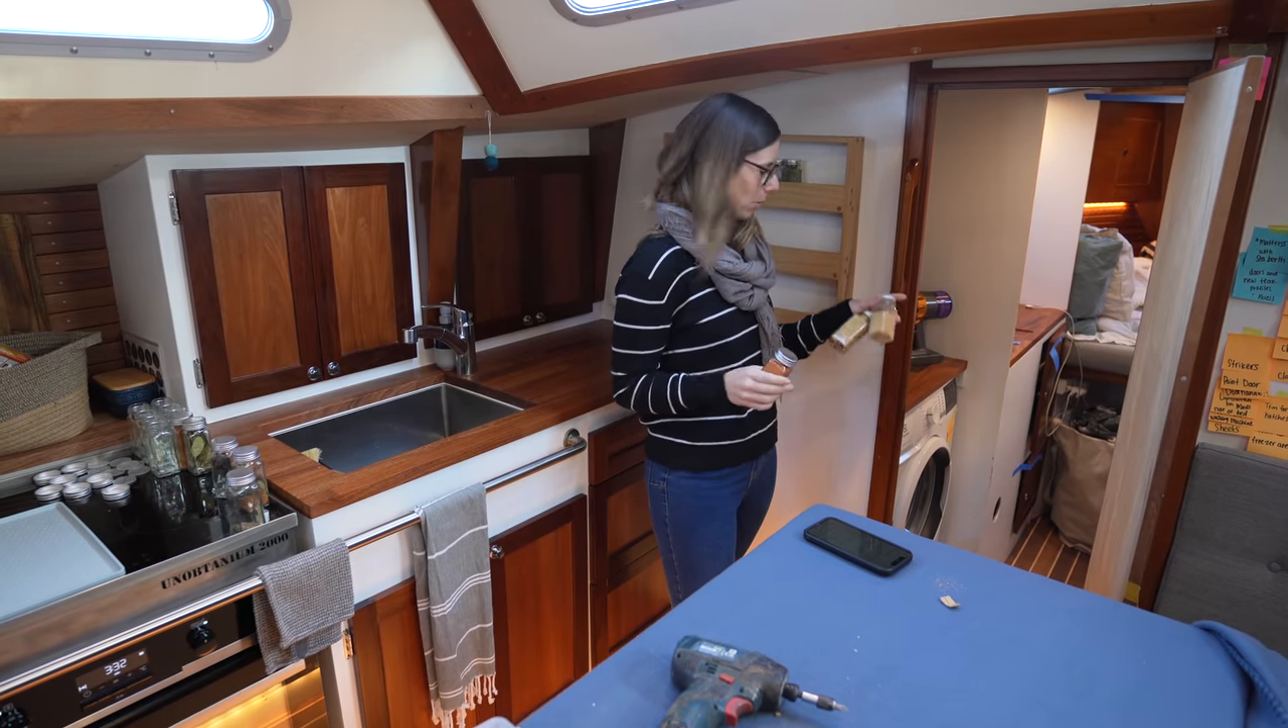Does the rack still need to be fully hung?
No.